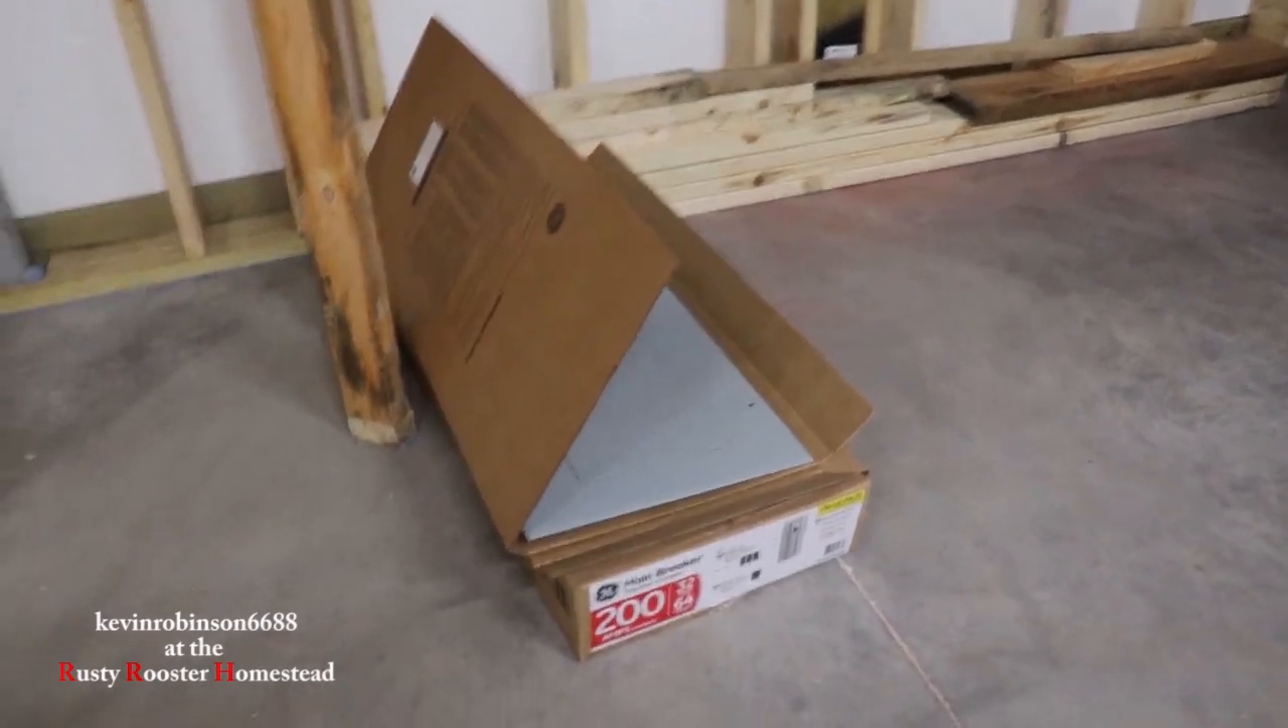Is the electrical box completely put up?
No.